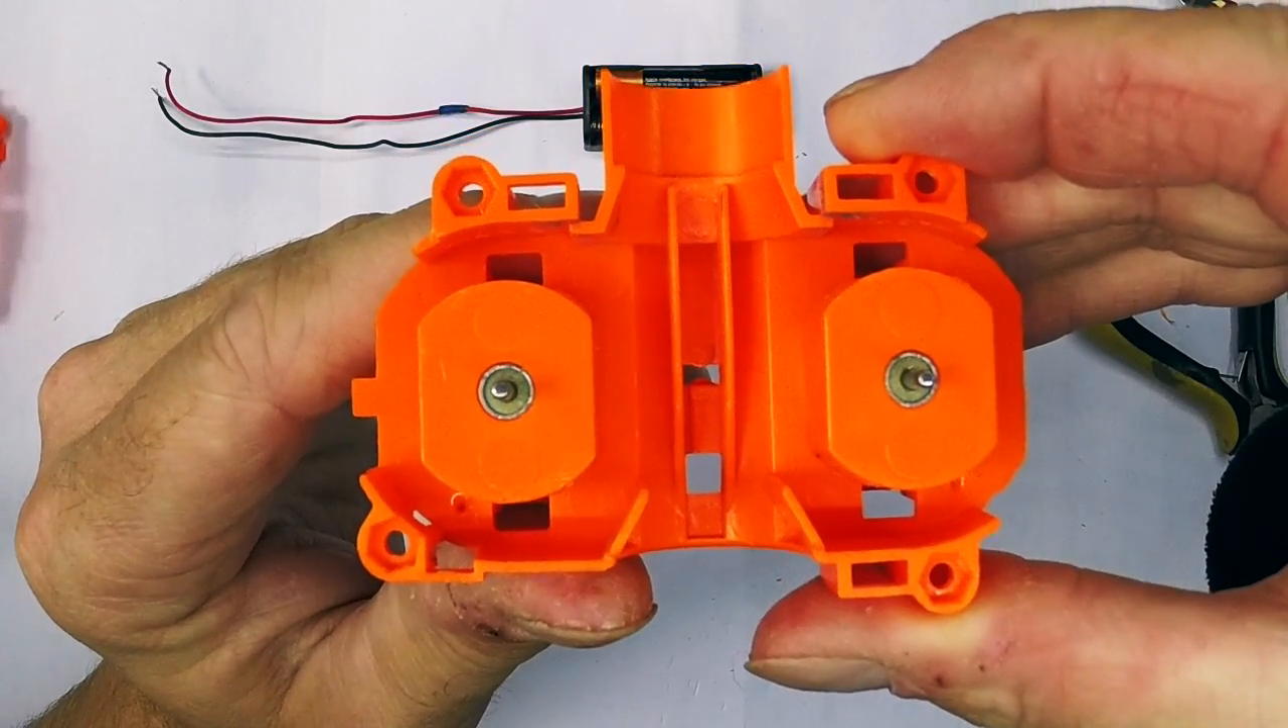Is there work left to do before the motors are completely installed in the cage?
No.